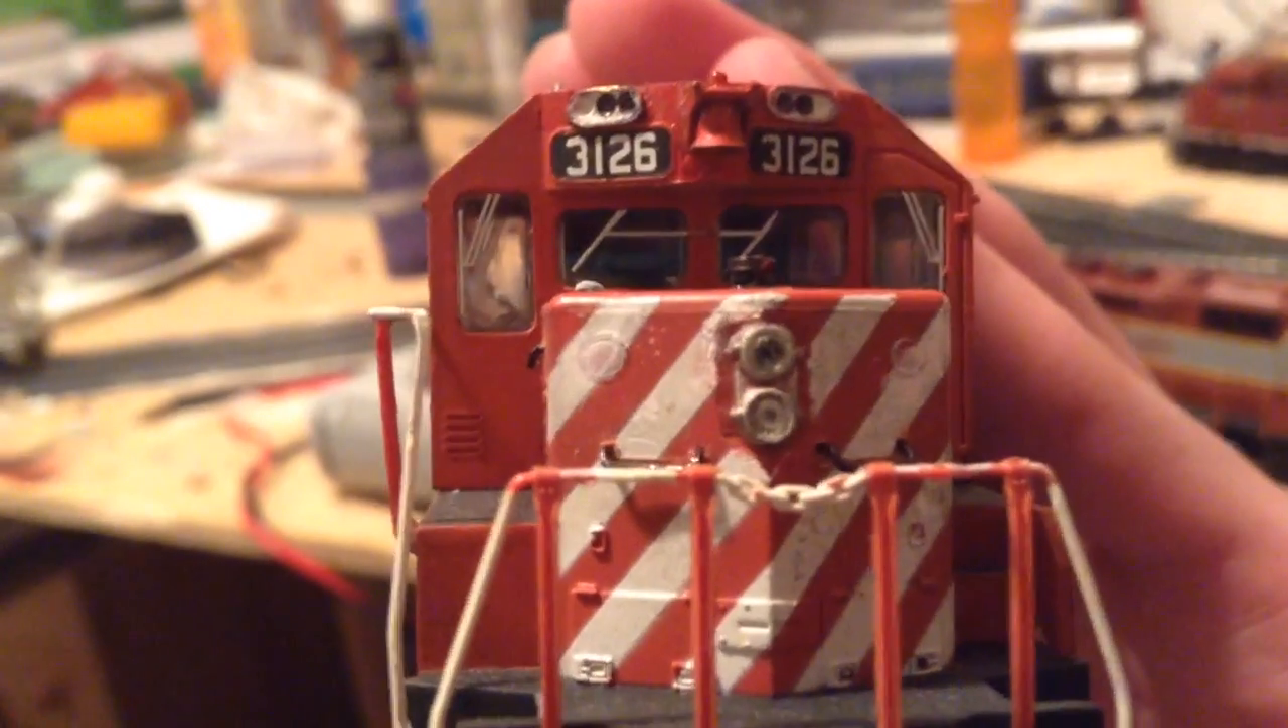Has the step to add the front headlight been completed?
Yes.